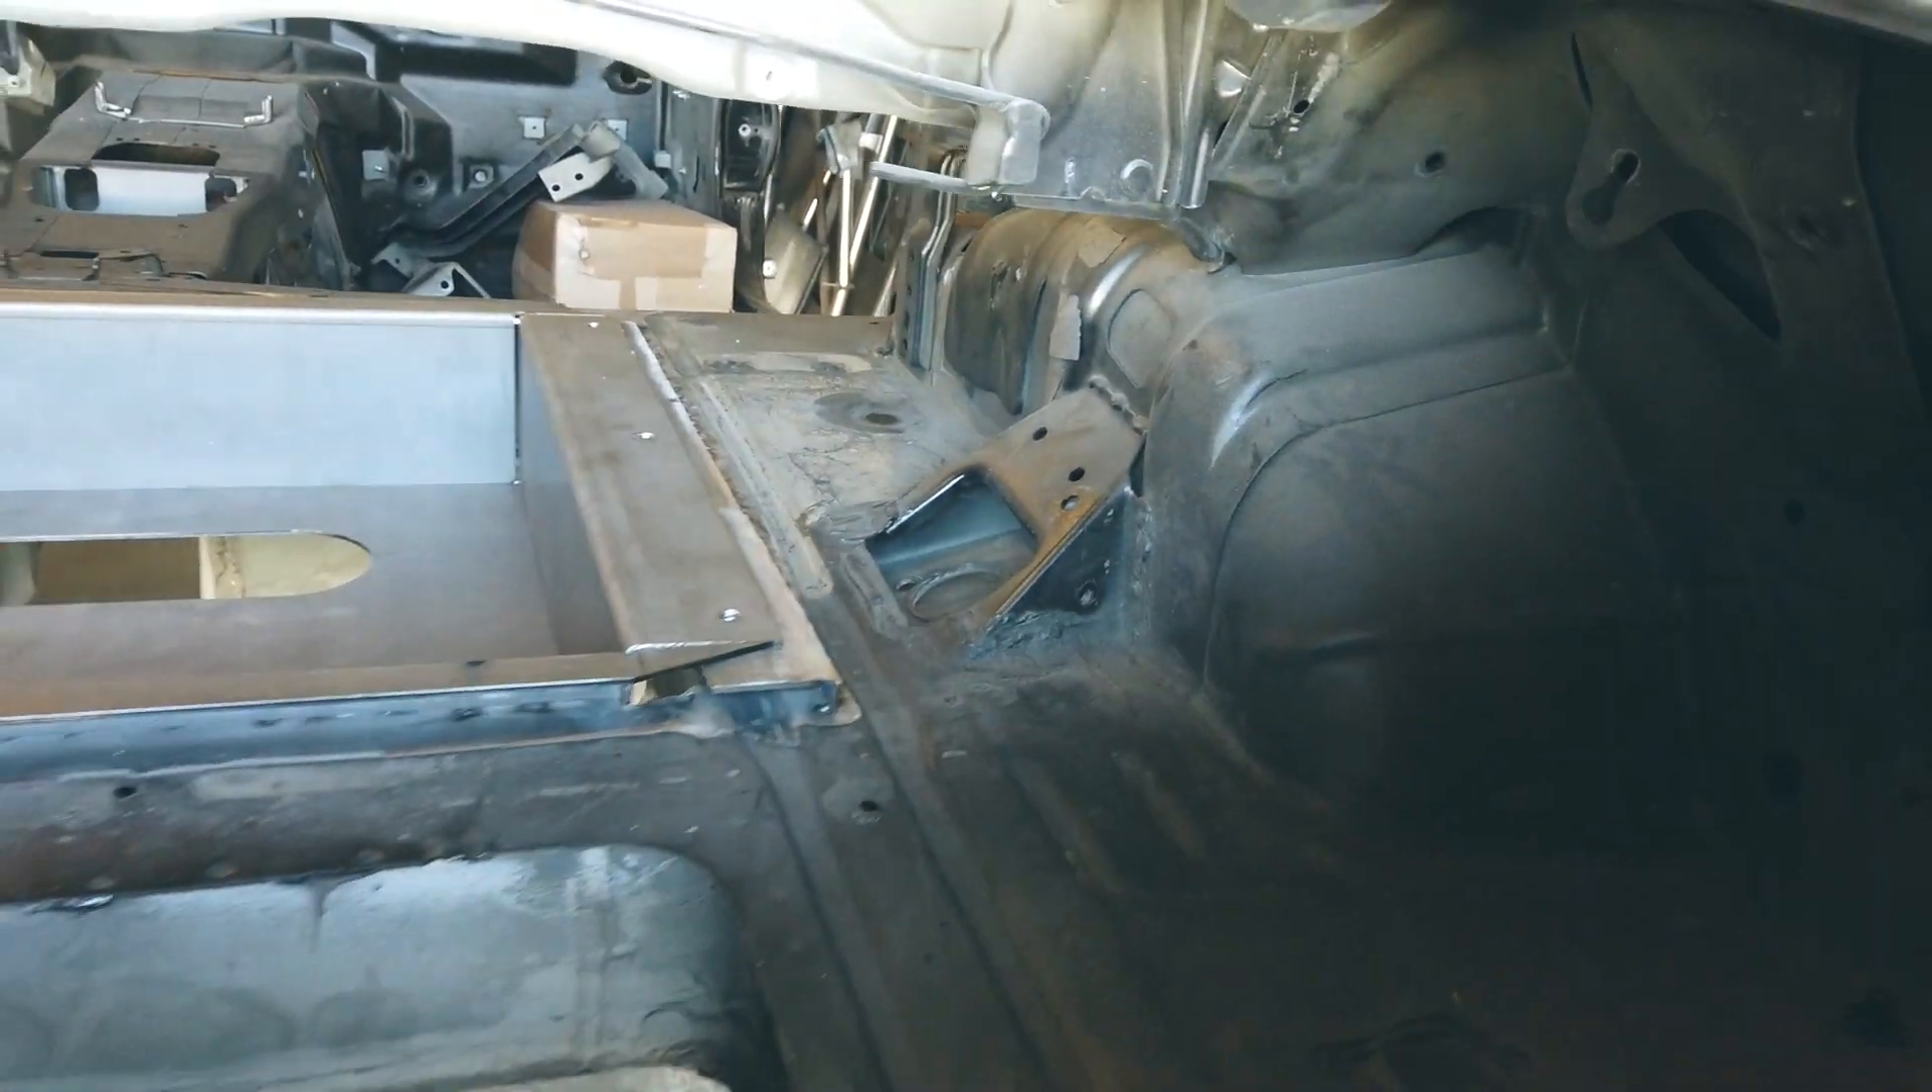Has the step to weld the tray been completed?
No.